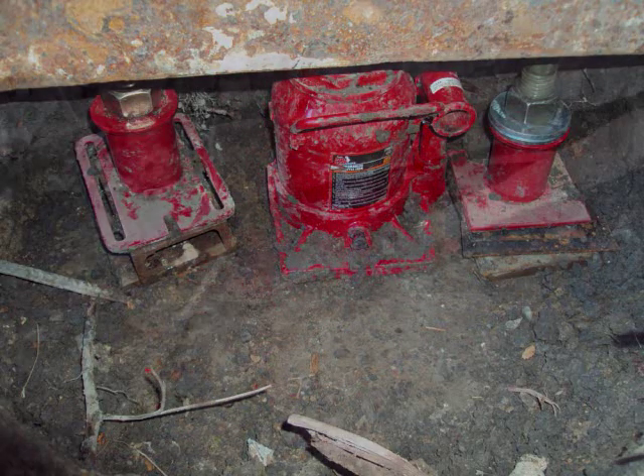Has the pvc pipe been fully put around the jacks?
No.